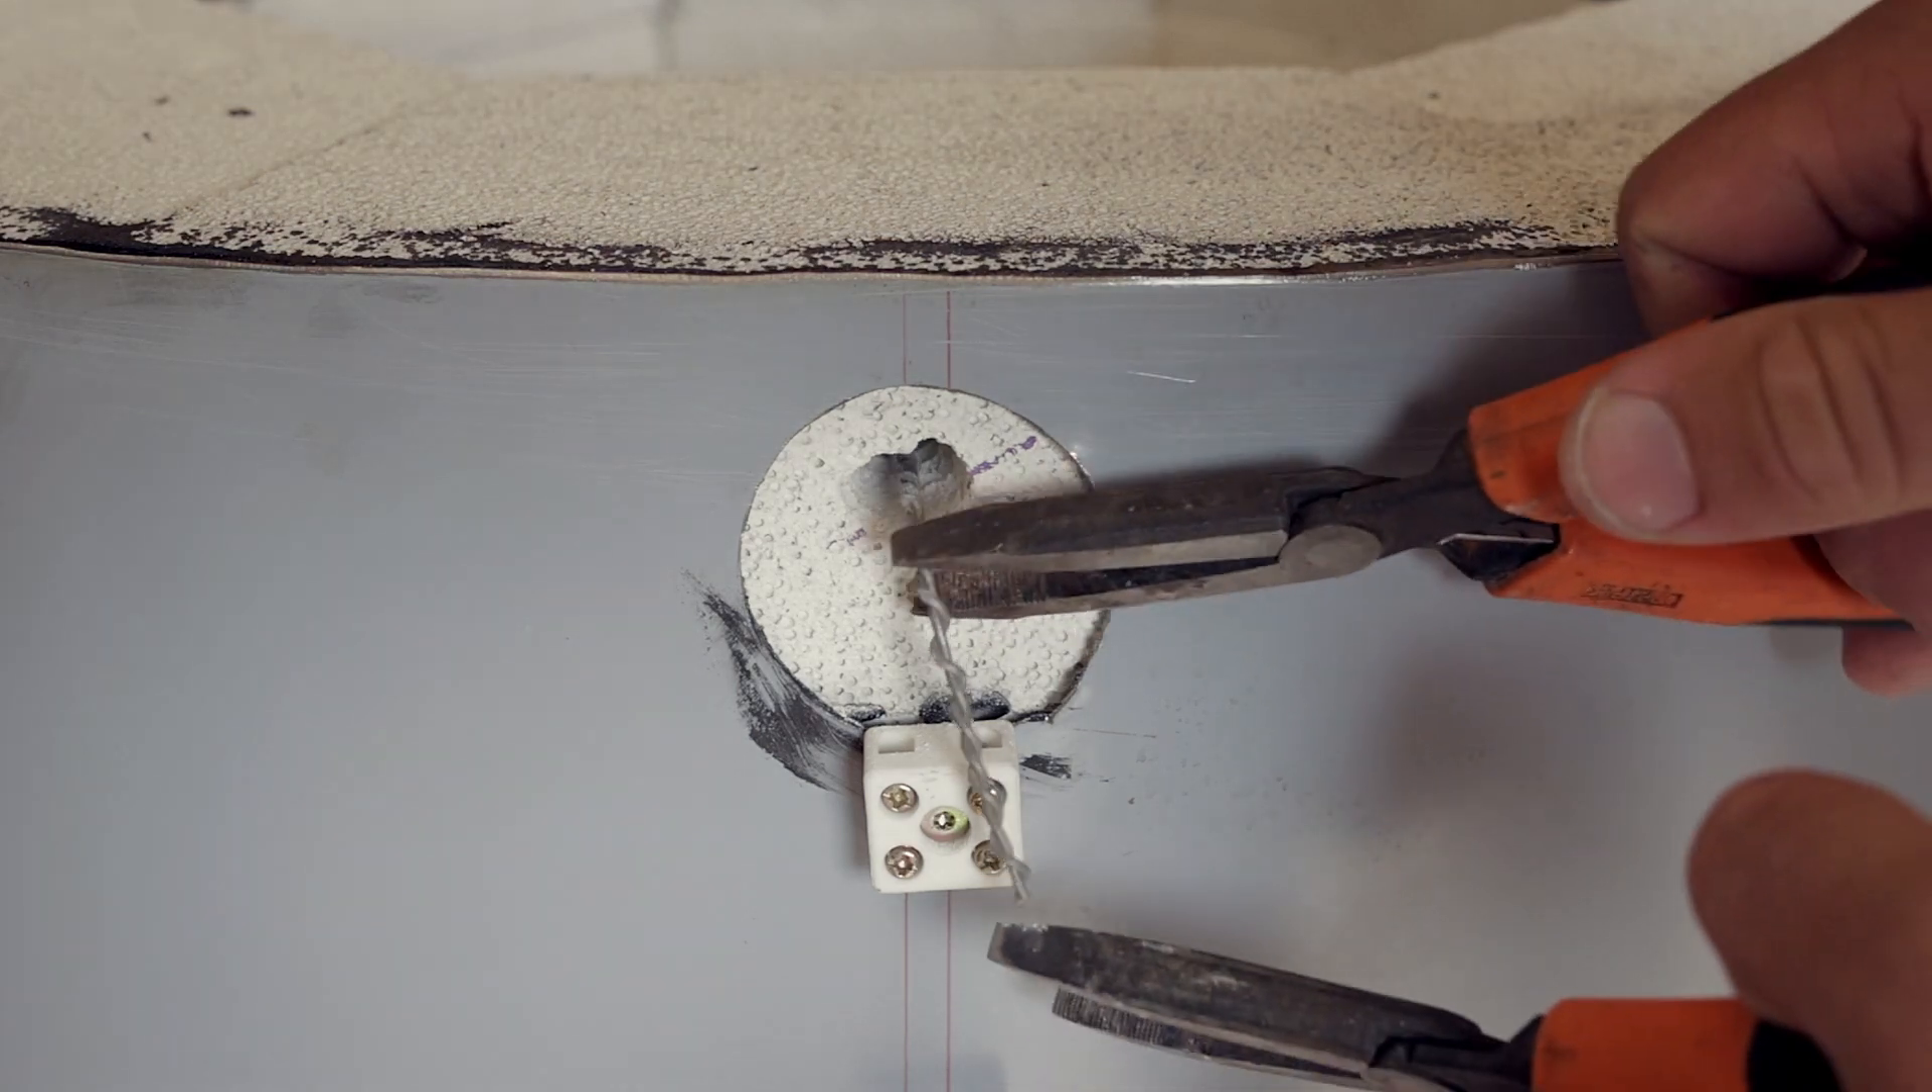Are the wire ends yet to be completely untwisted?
Yes.